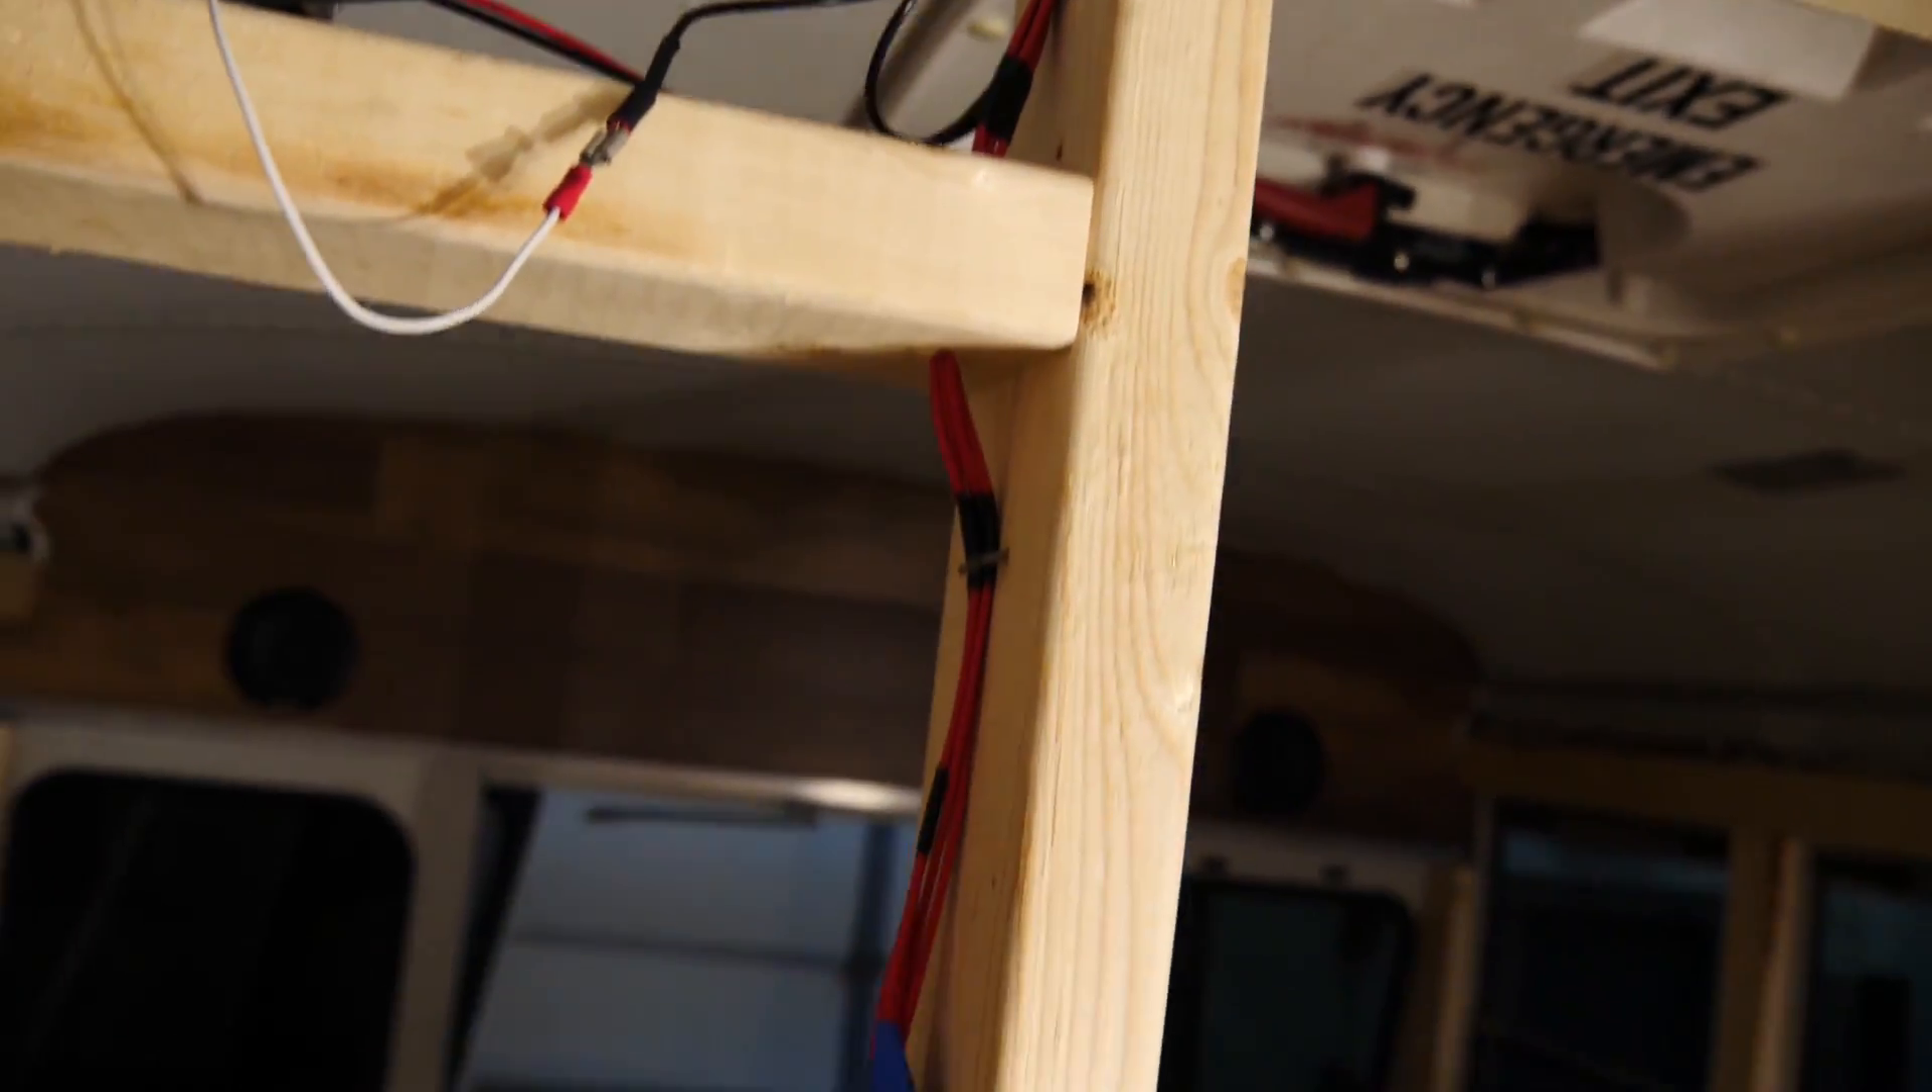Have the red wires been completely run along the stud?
Yes.